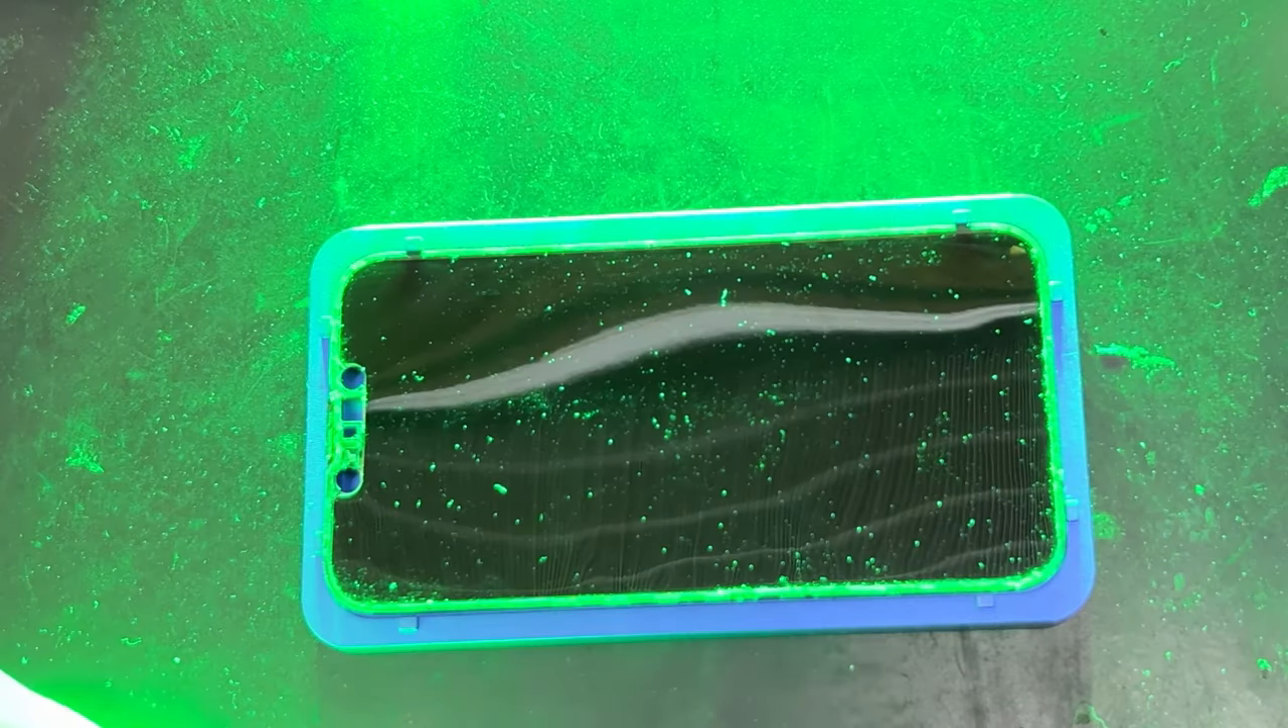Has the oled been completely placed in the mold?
Yes.